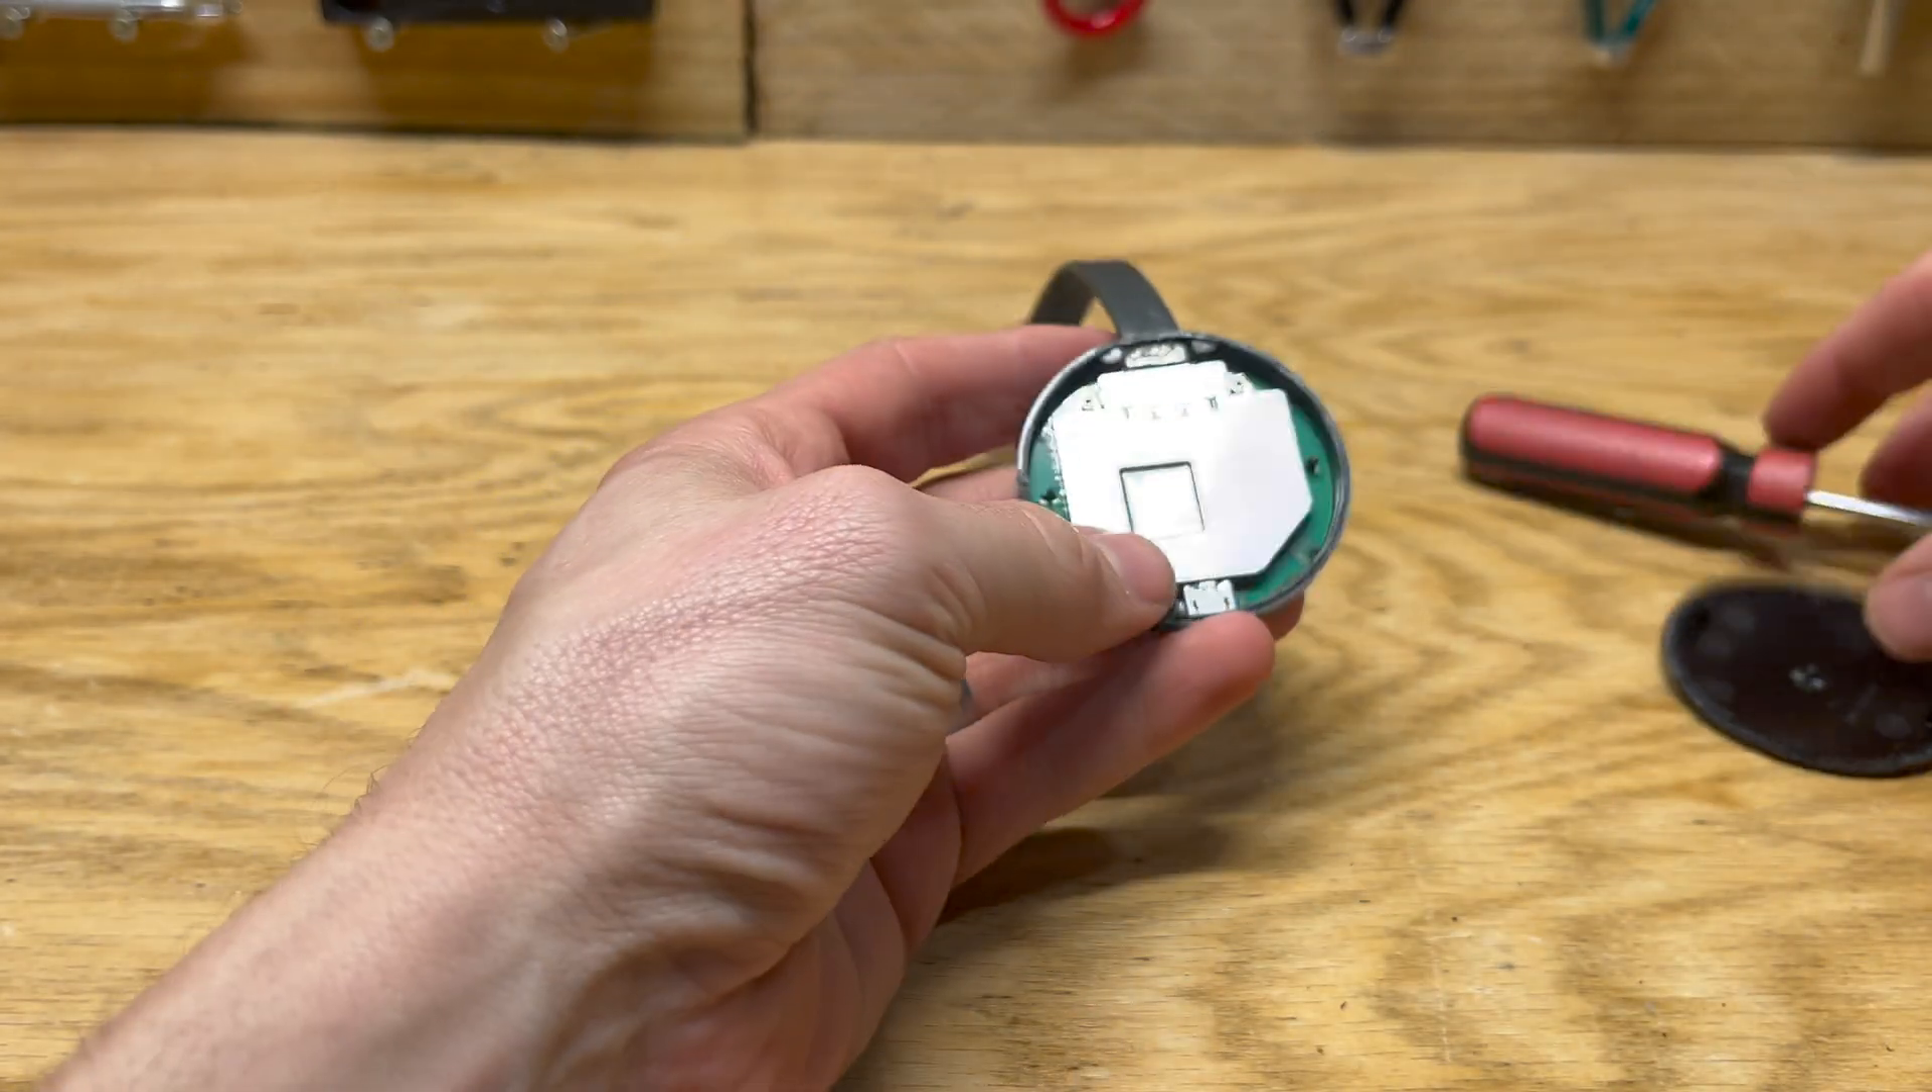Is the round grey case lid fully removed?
Yes.